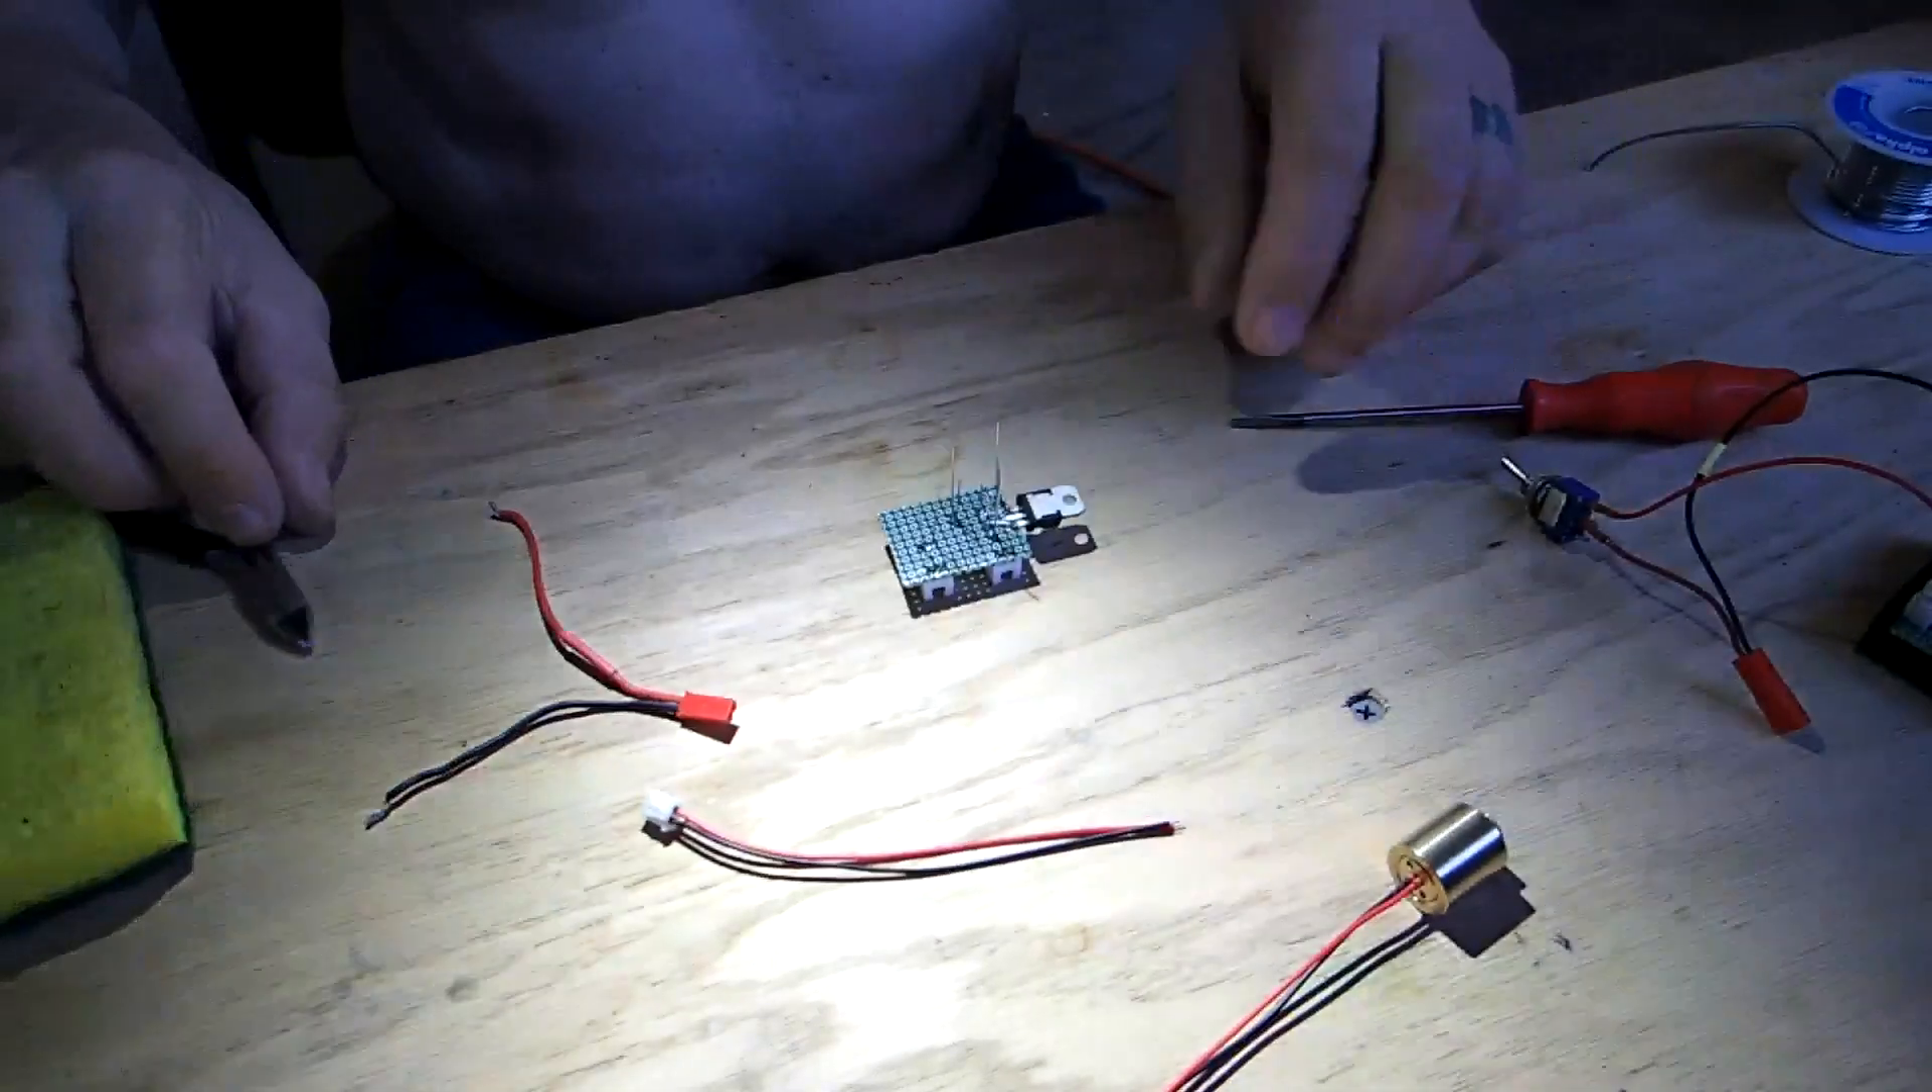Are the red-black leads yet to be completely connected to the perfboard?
Yes.